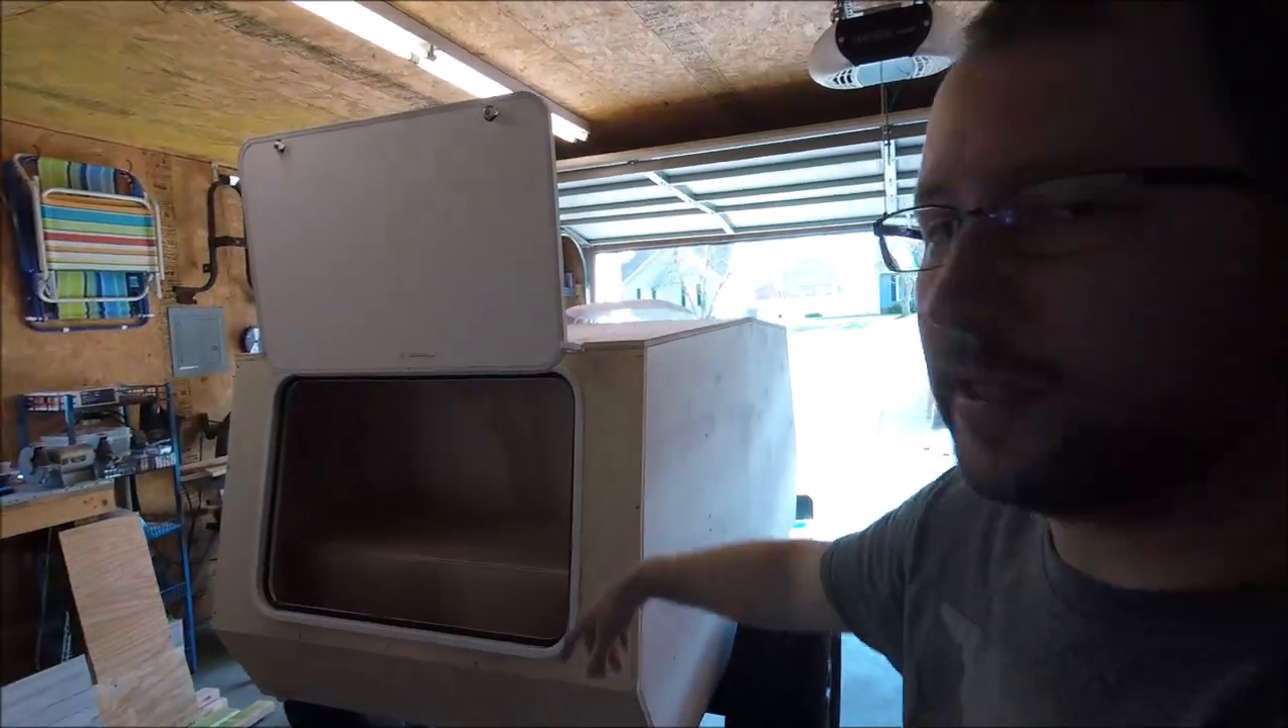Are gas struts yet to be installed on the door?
Yes.